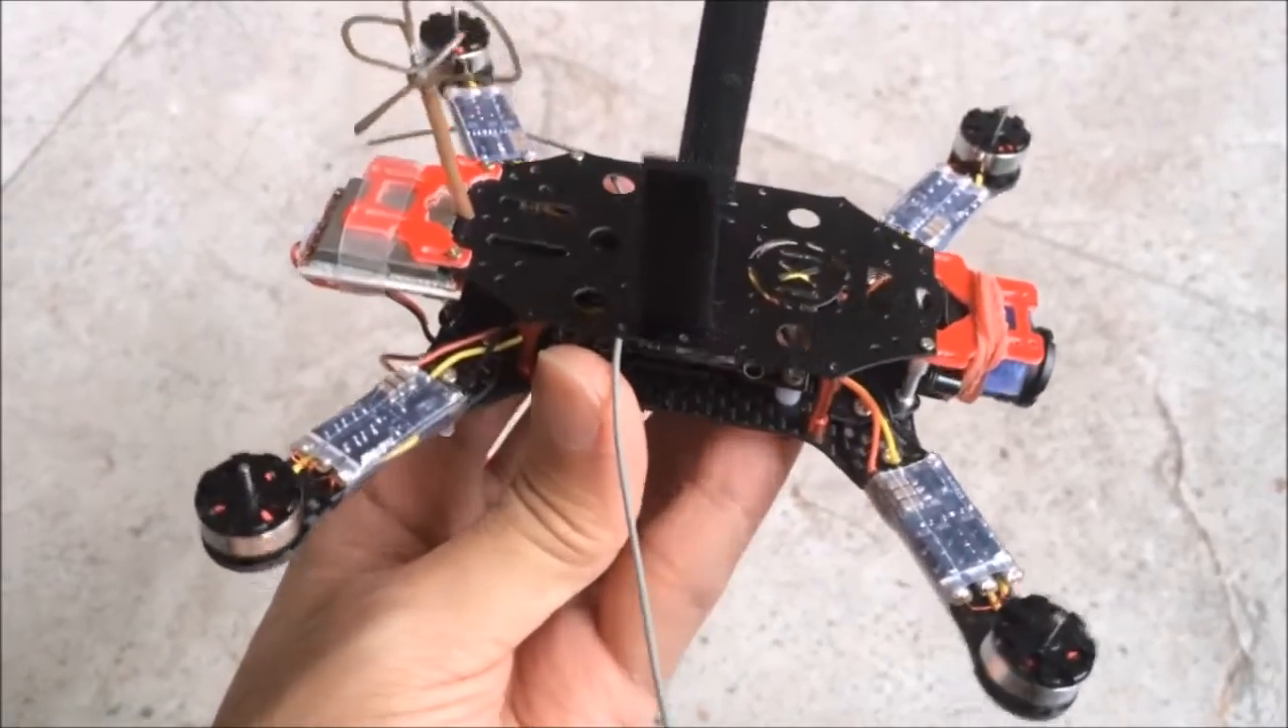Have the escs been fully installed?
Yes.